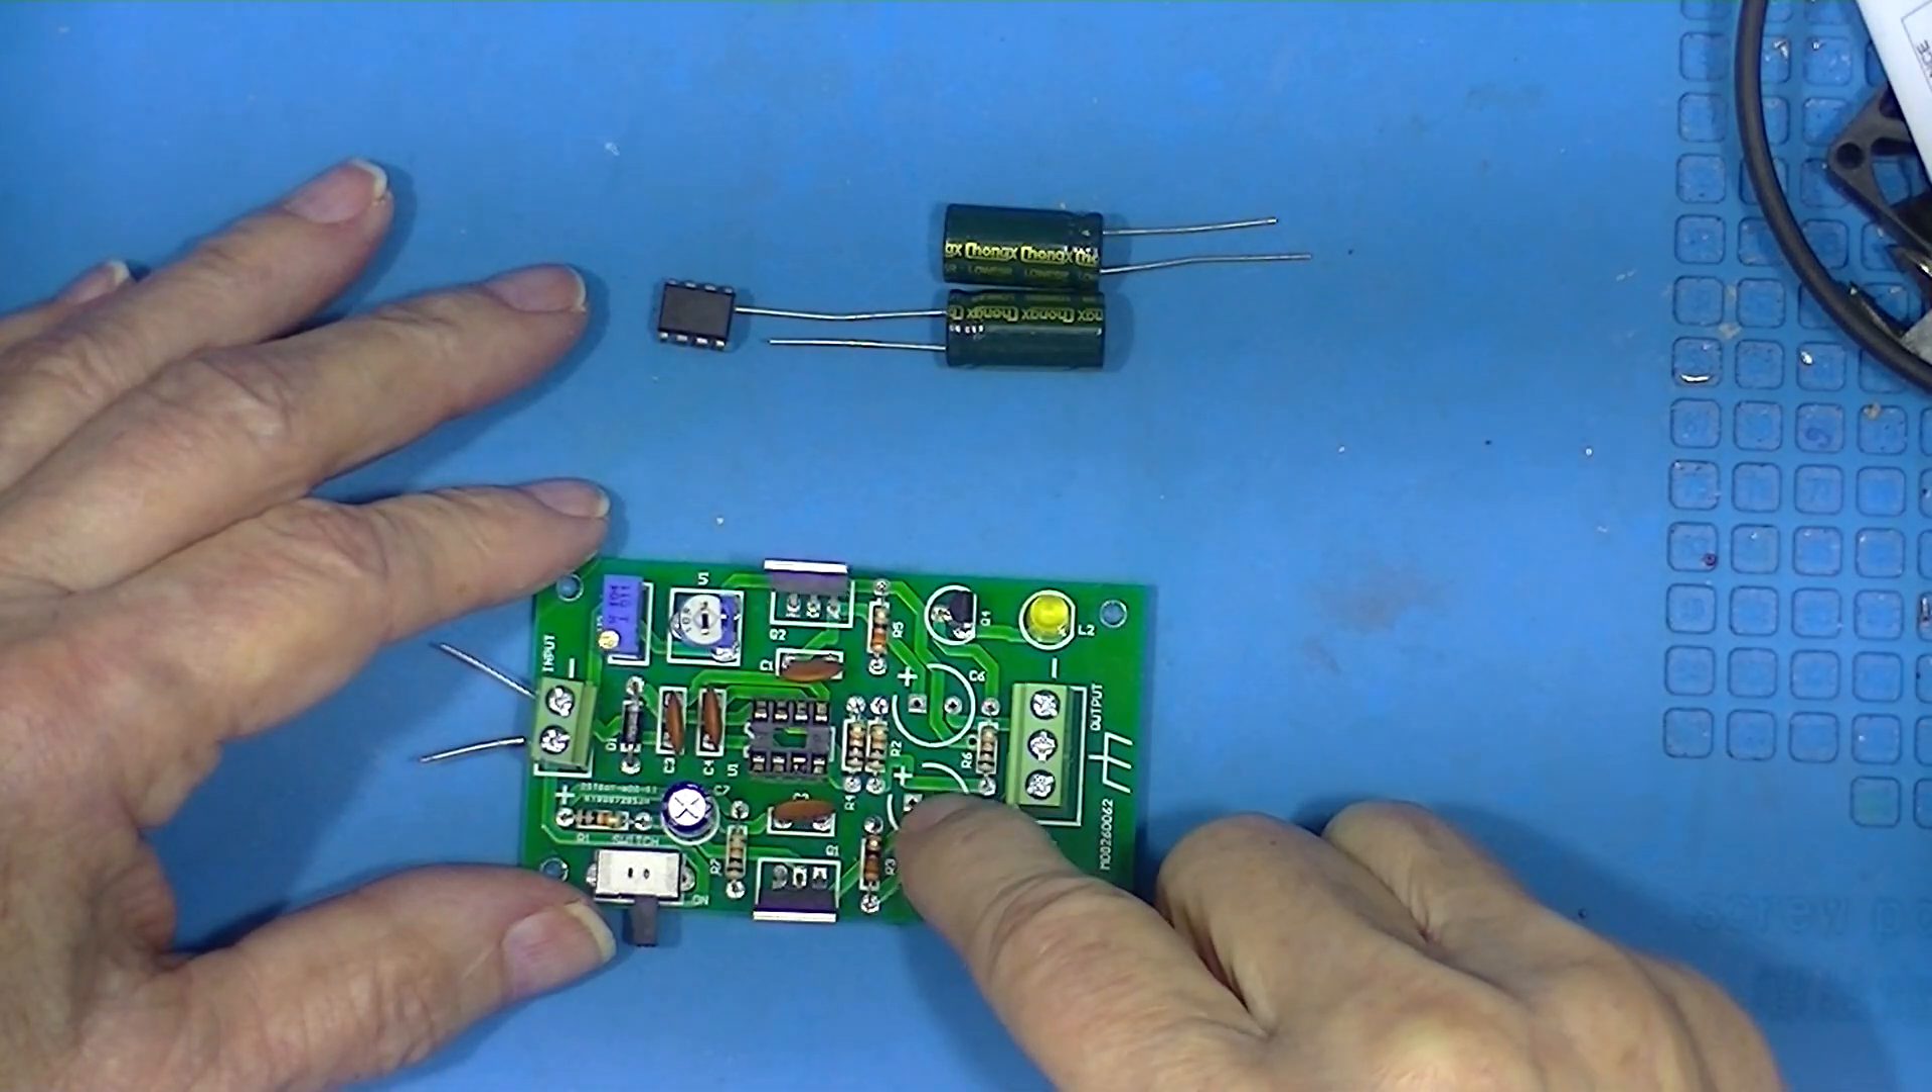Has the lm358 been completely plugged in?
No.